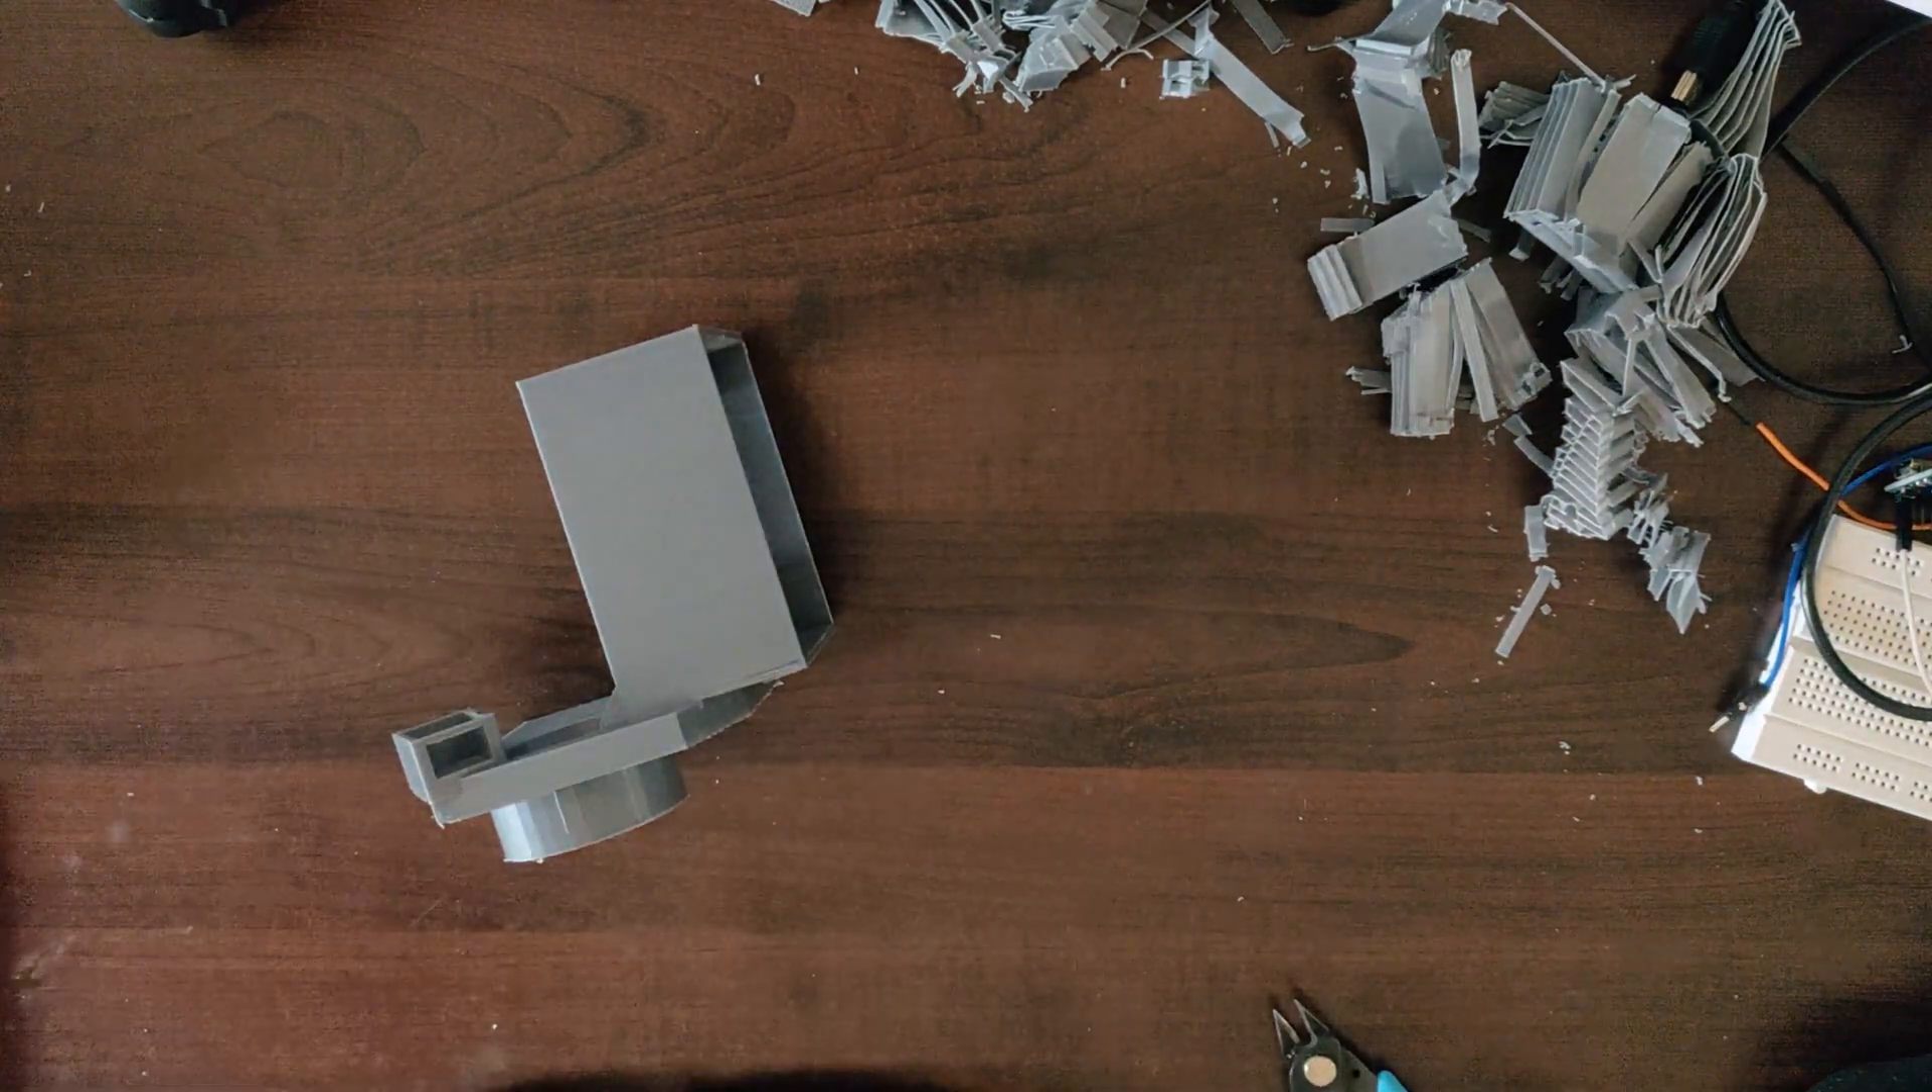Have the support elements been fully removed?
Yes.